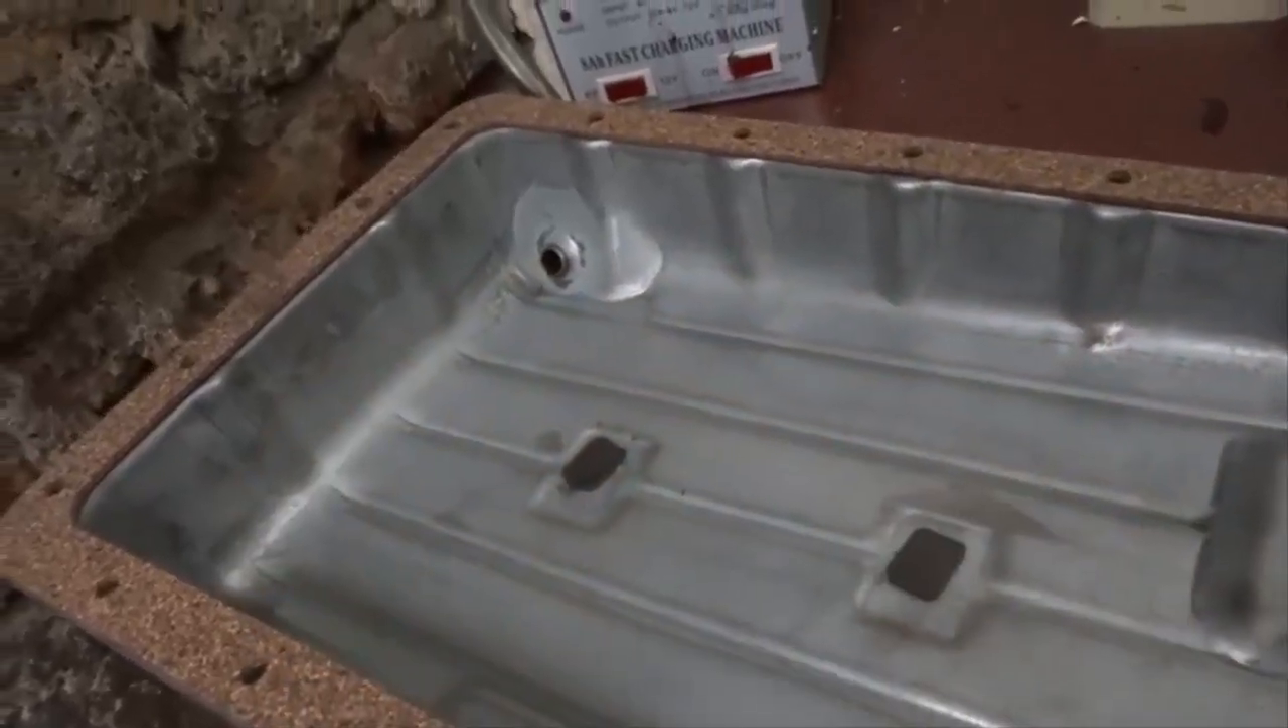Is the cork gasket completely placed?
Yes.